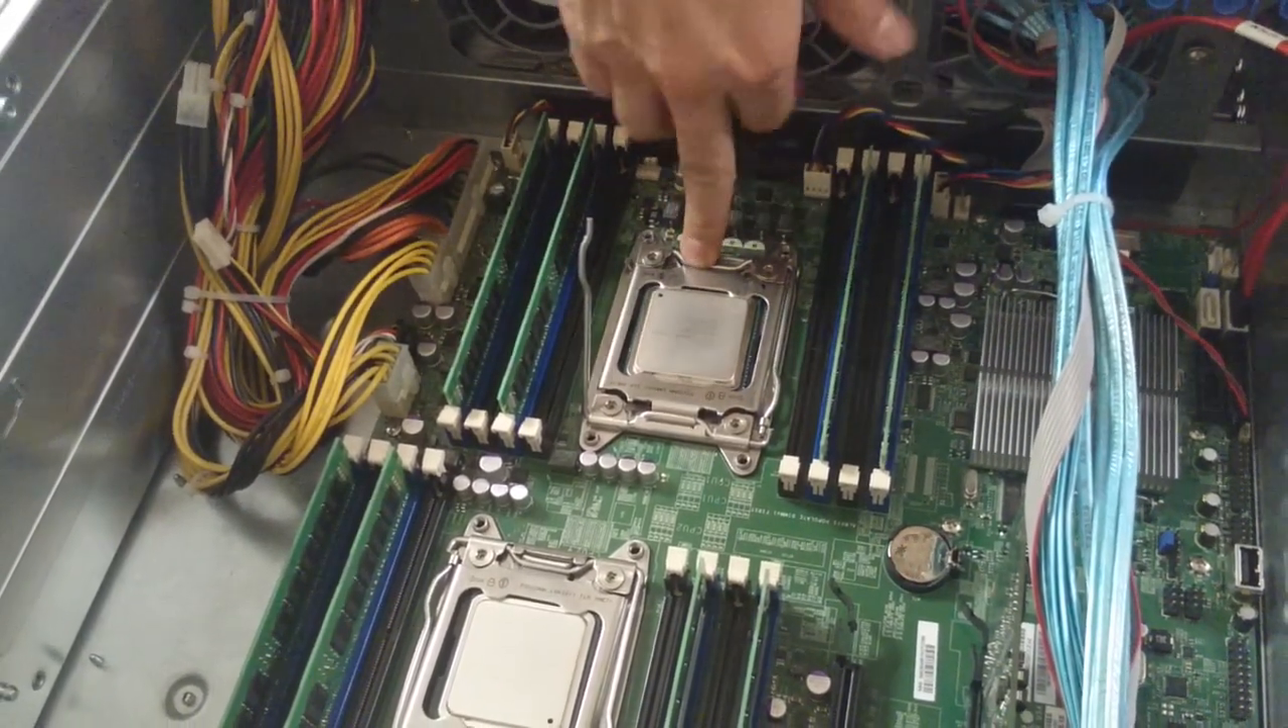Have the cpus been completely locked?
No.